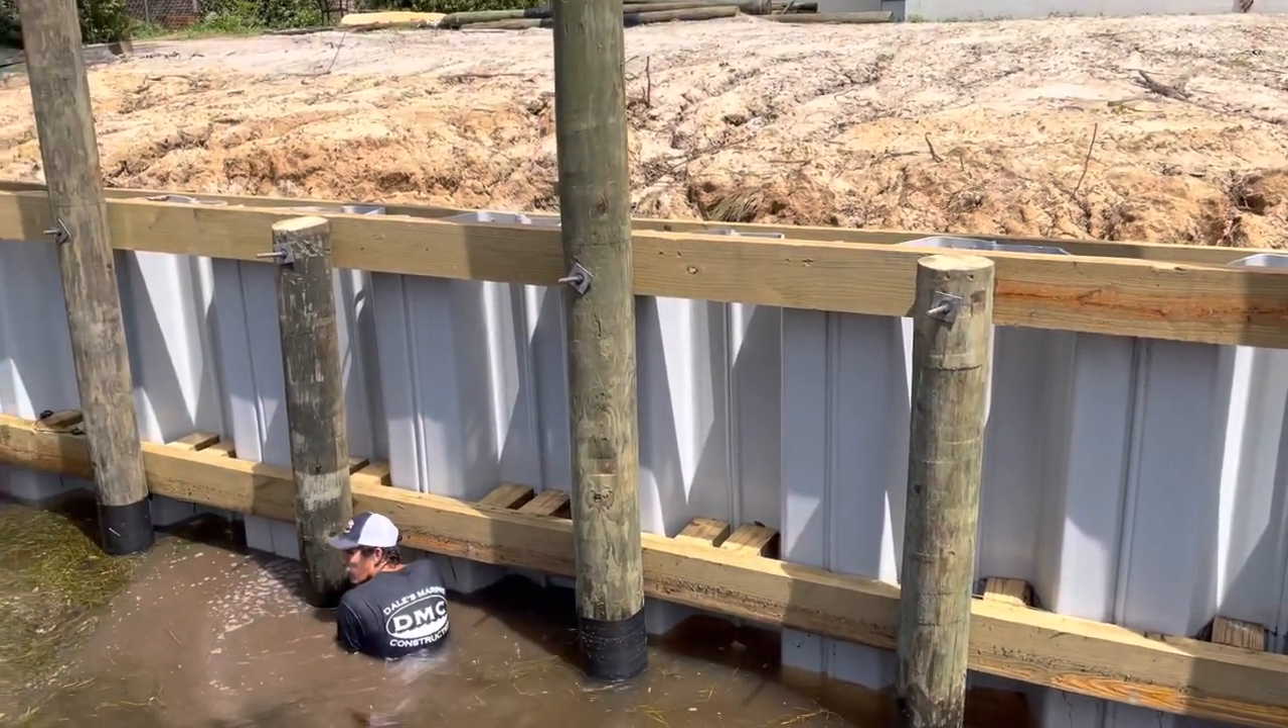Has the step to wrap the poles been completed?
No.